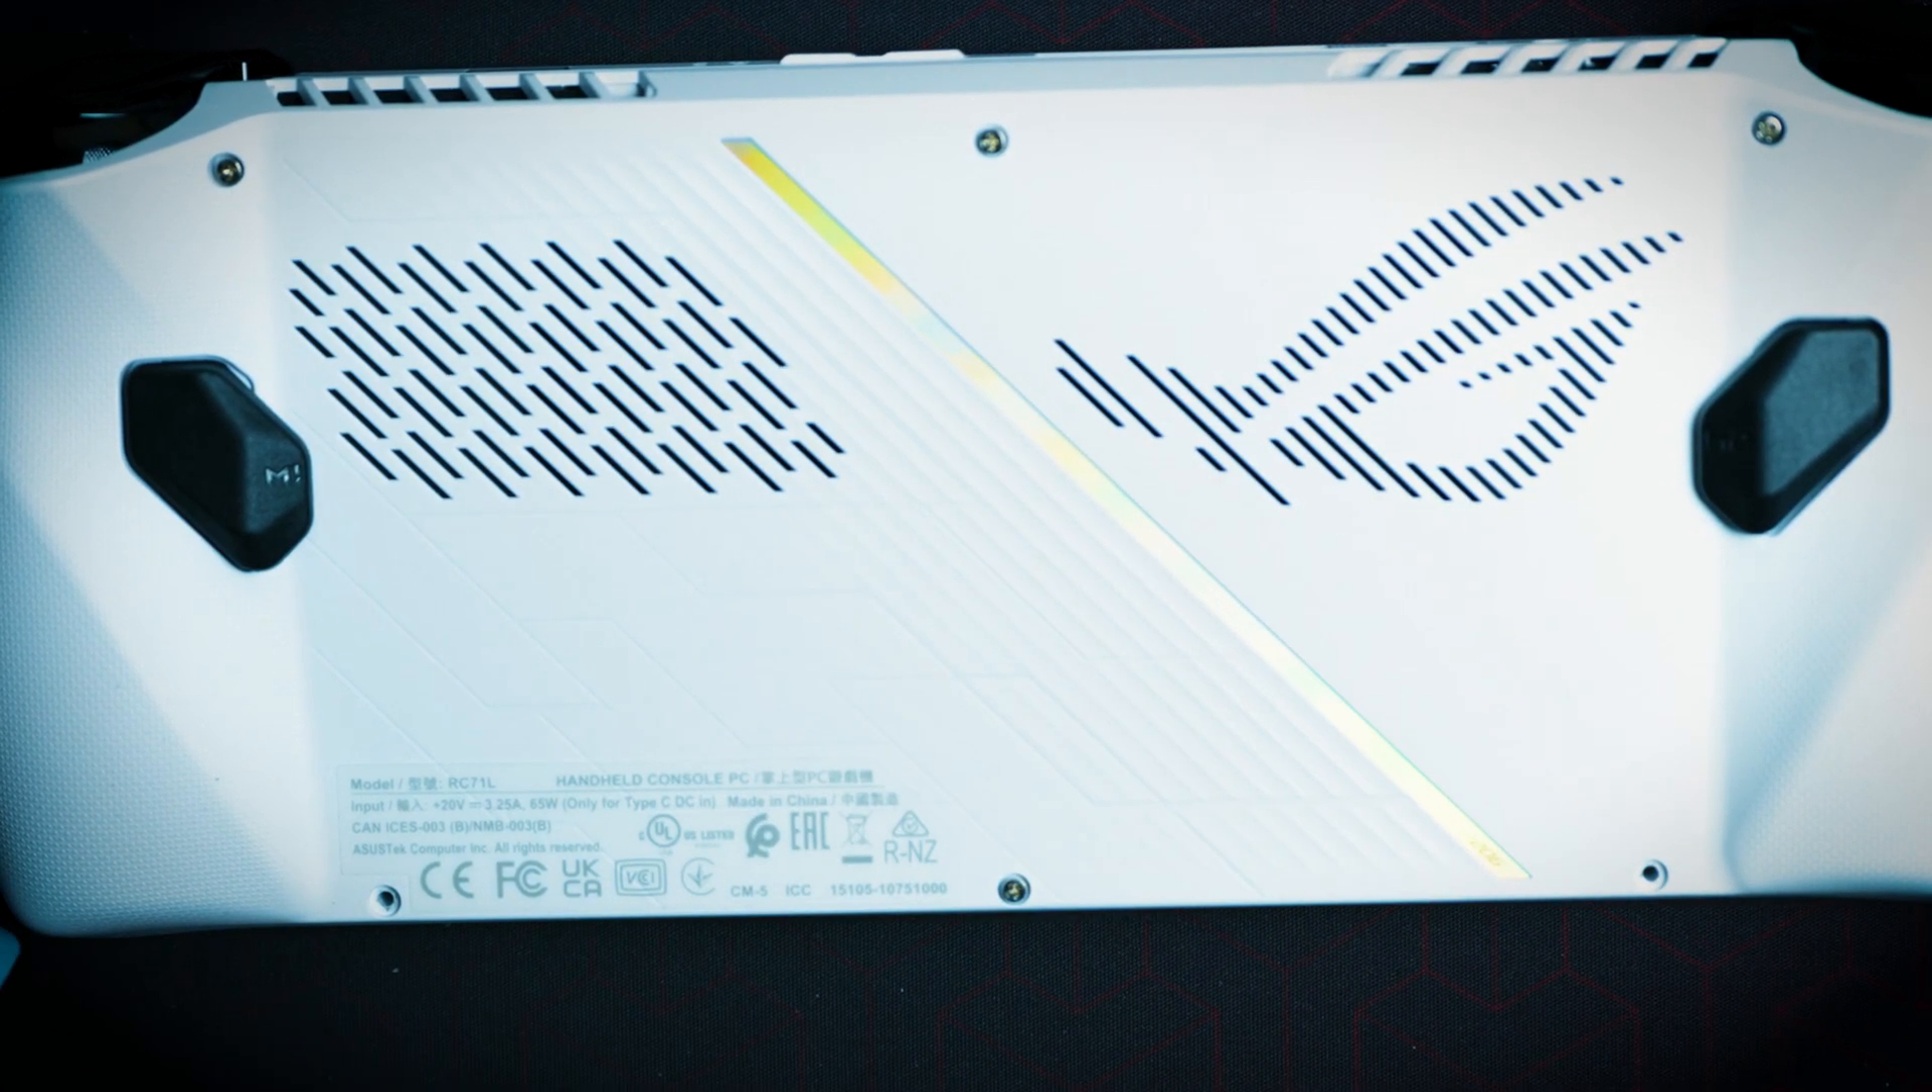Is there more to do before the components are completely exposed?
Yes.